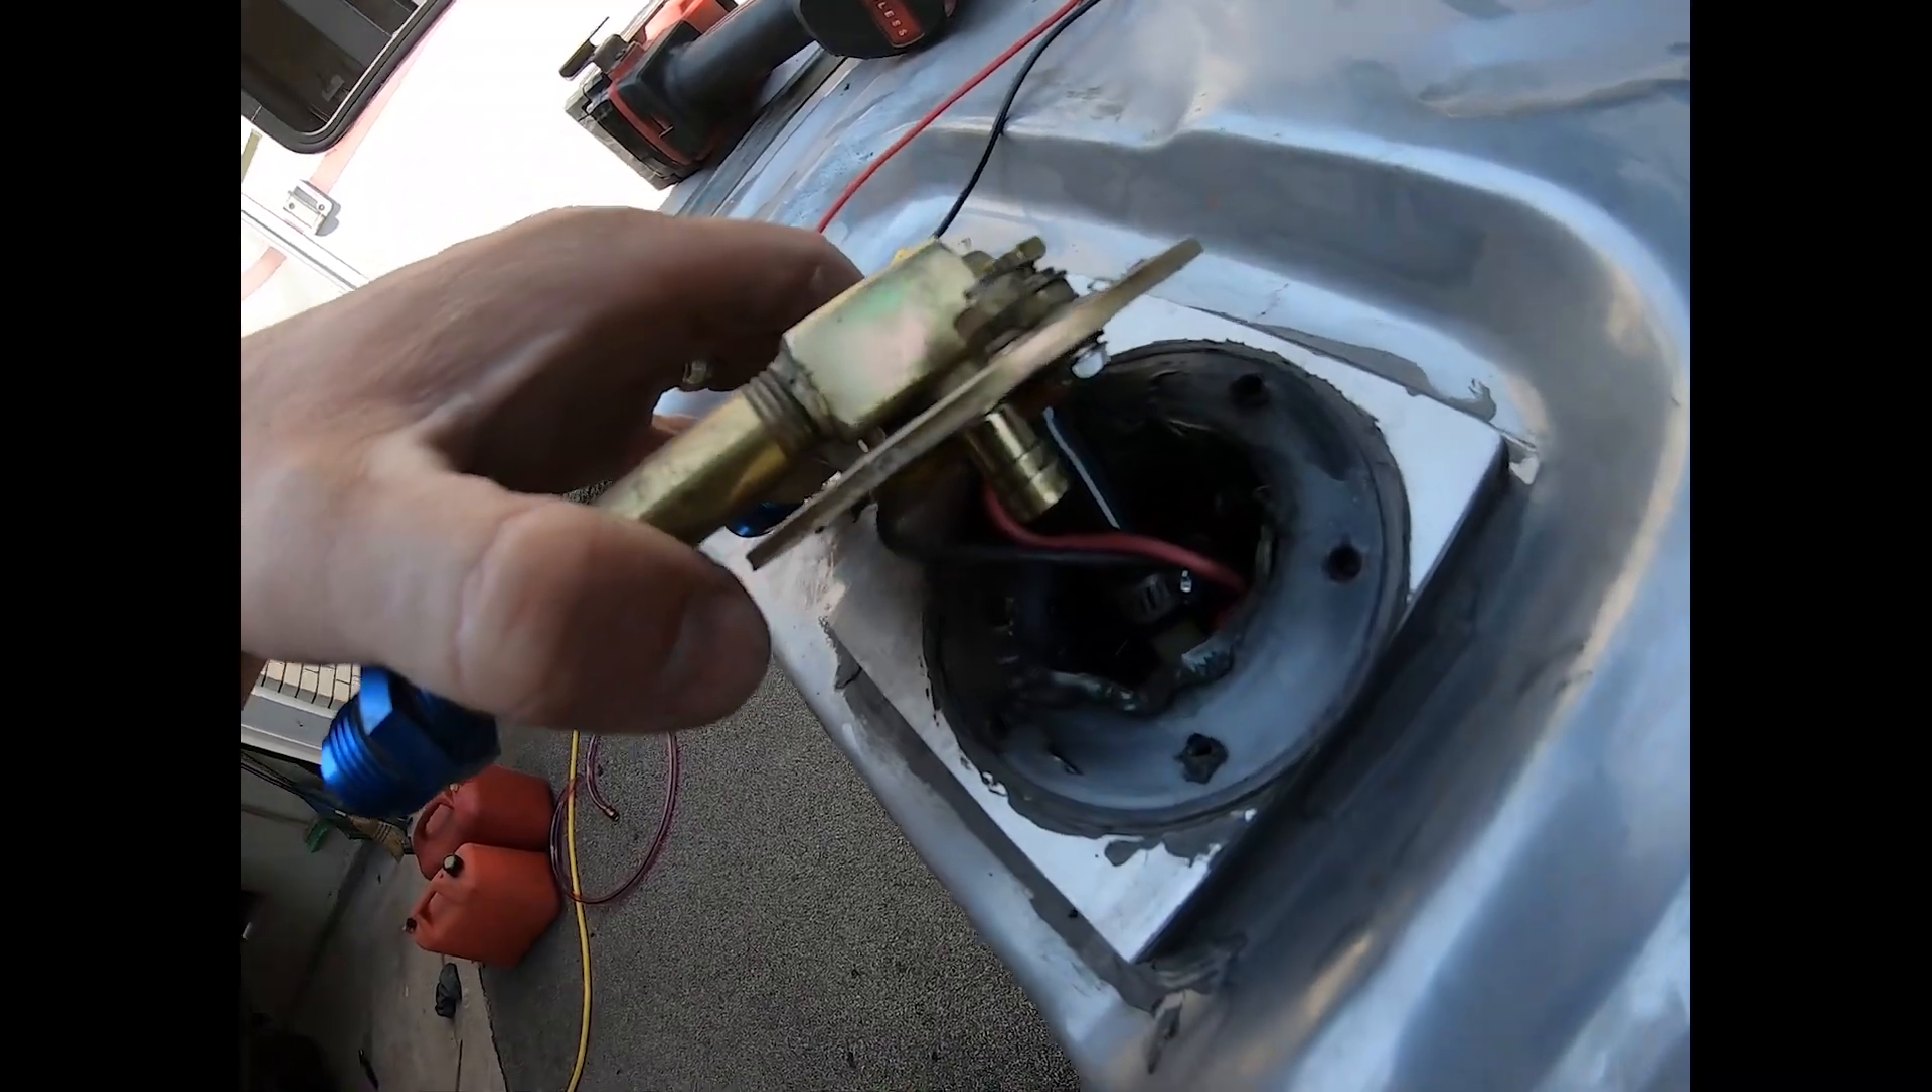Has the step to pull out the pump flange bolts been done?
Yes.